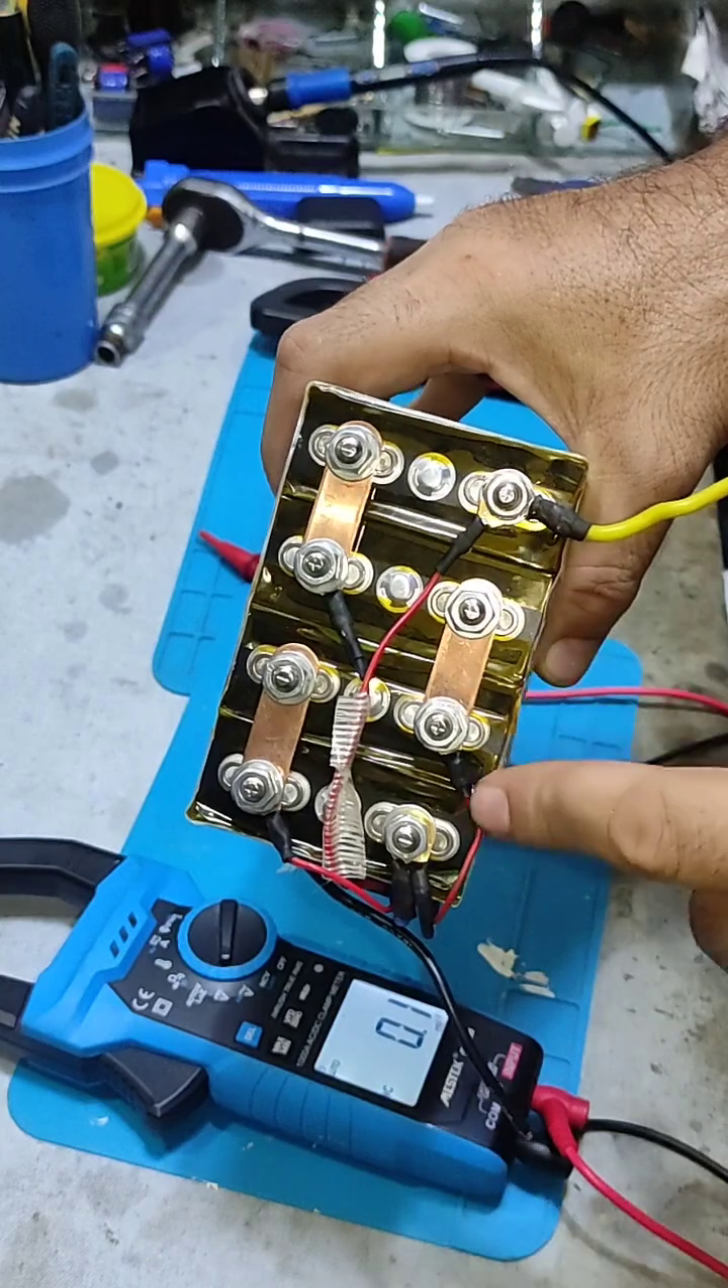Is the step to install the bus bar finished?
Yes.